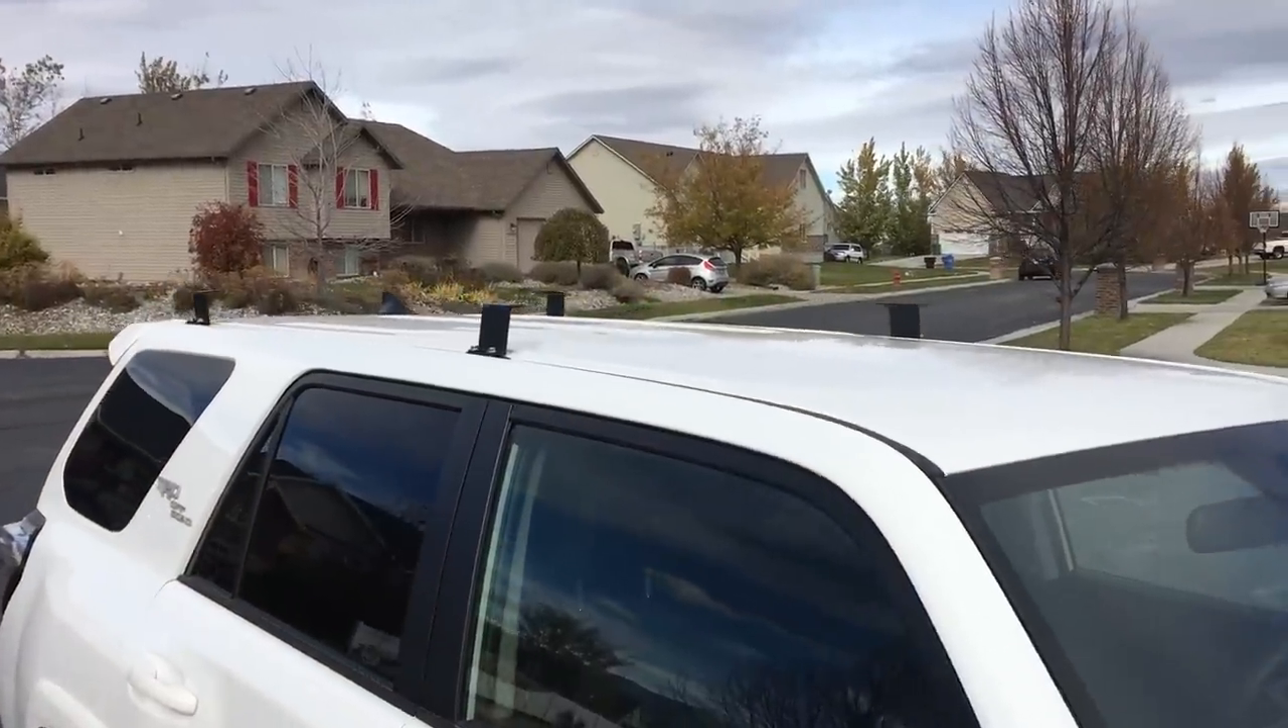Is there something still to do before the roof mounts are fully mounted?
No.